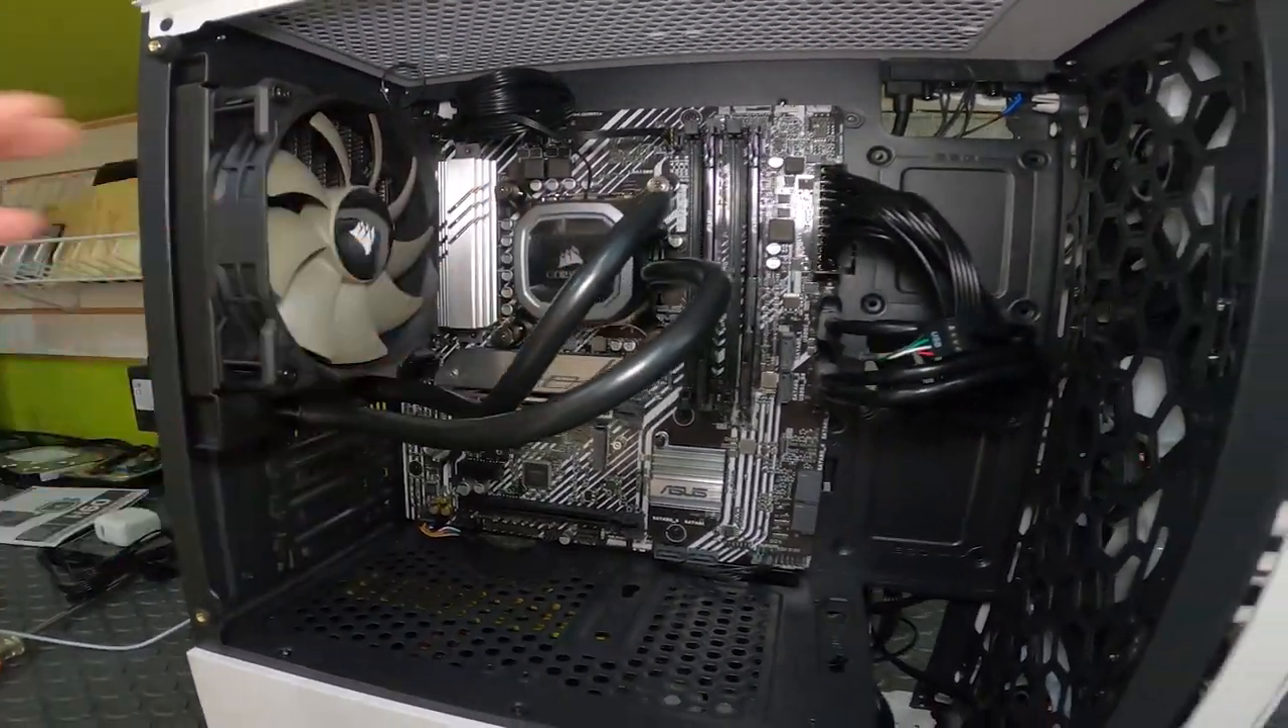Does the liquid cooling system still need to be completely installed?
No.